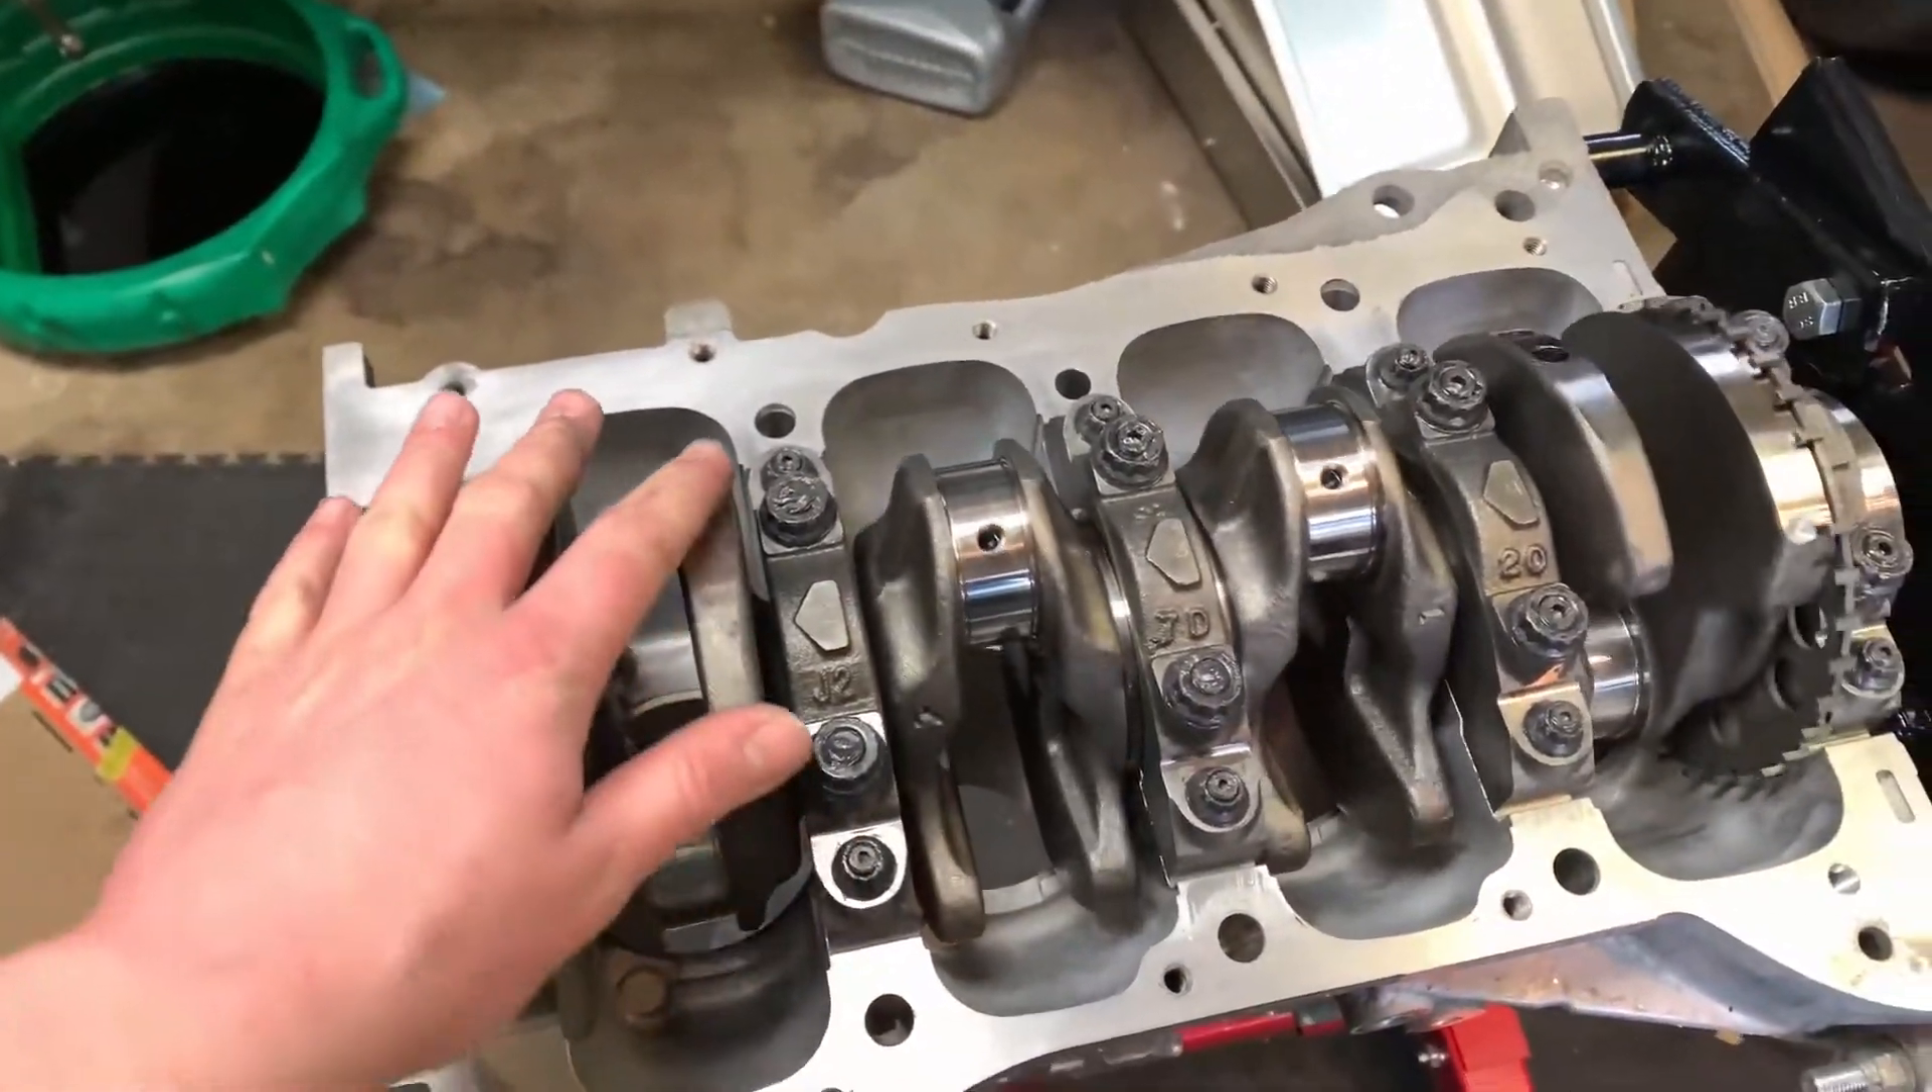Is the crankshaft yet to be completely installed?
No.